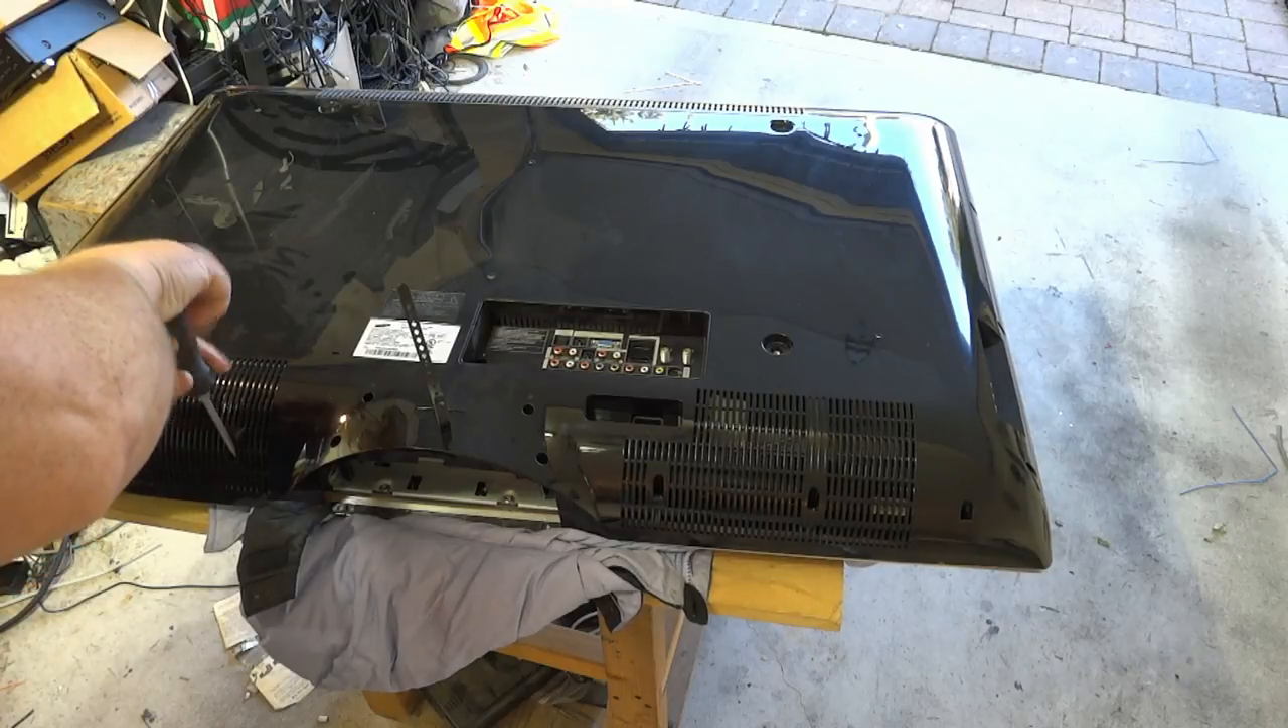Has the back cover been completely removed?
No.